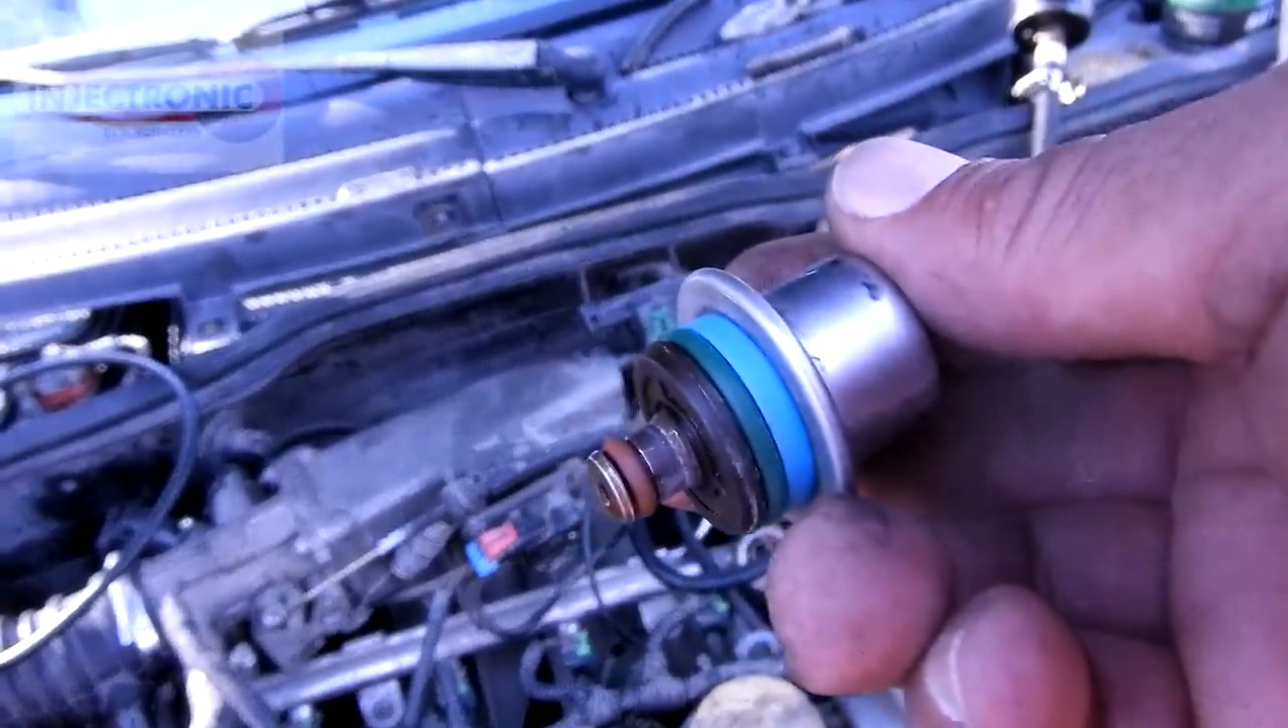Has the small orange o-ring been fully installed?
Yes.